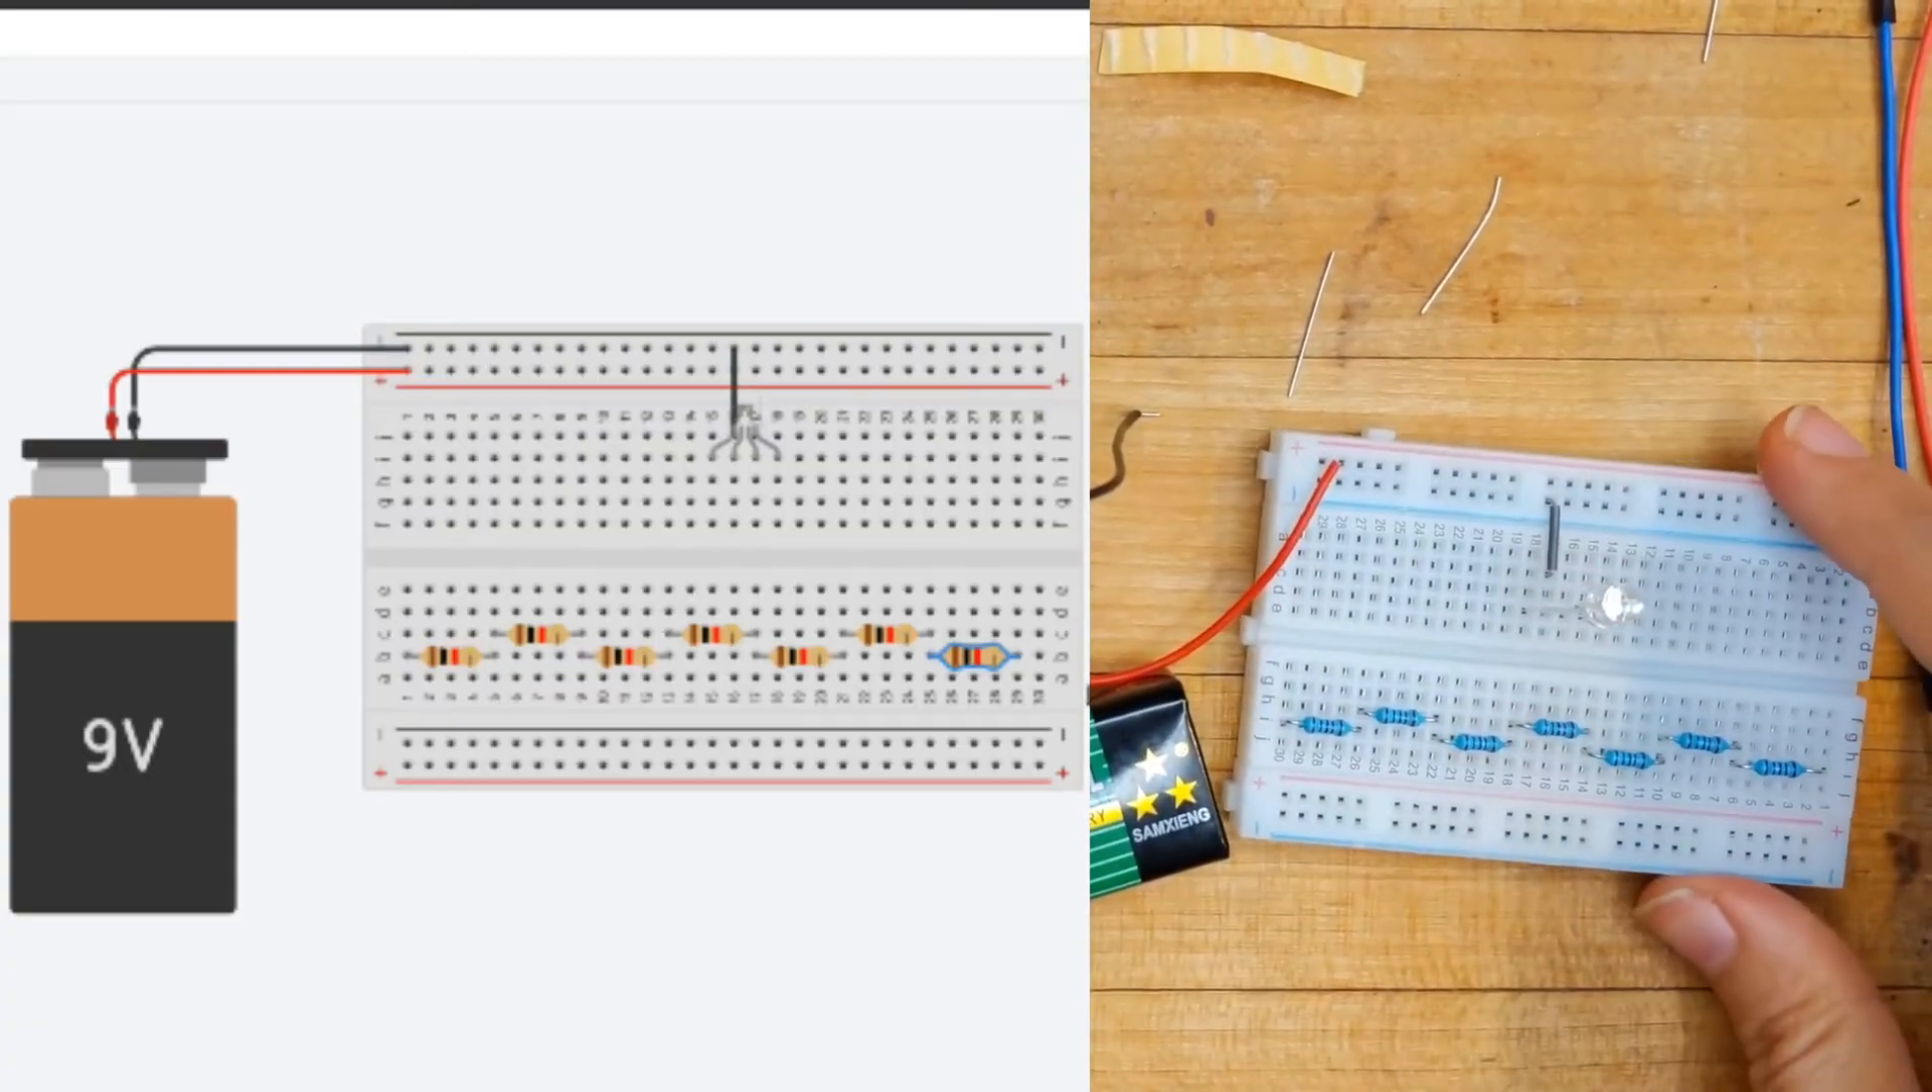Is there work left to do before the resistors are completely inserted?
No.